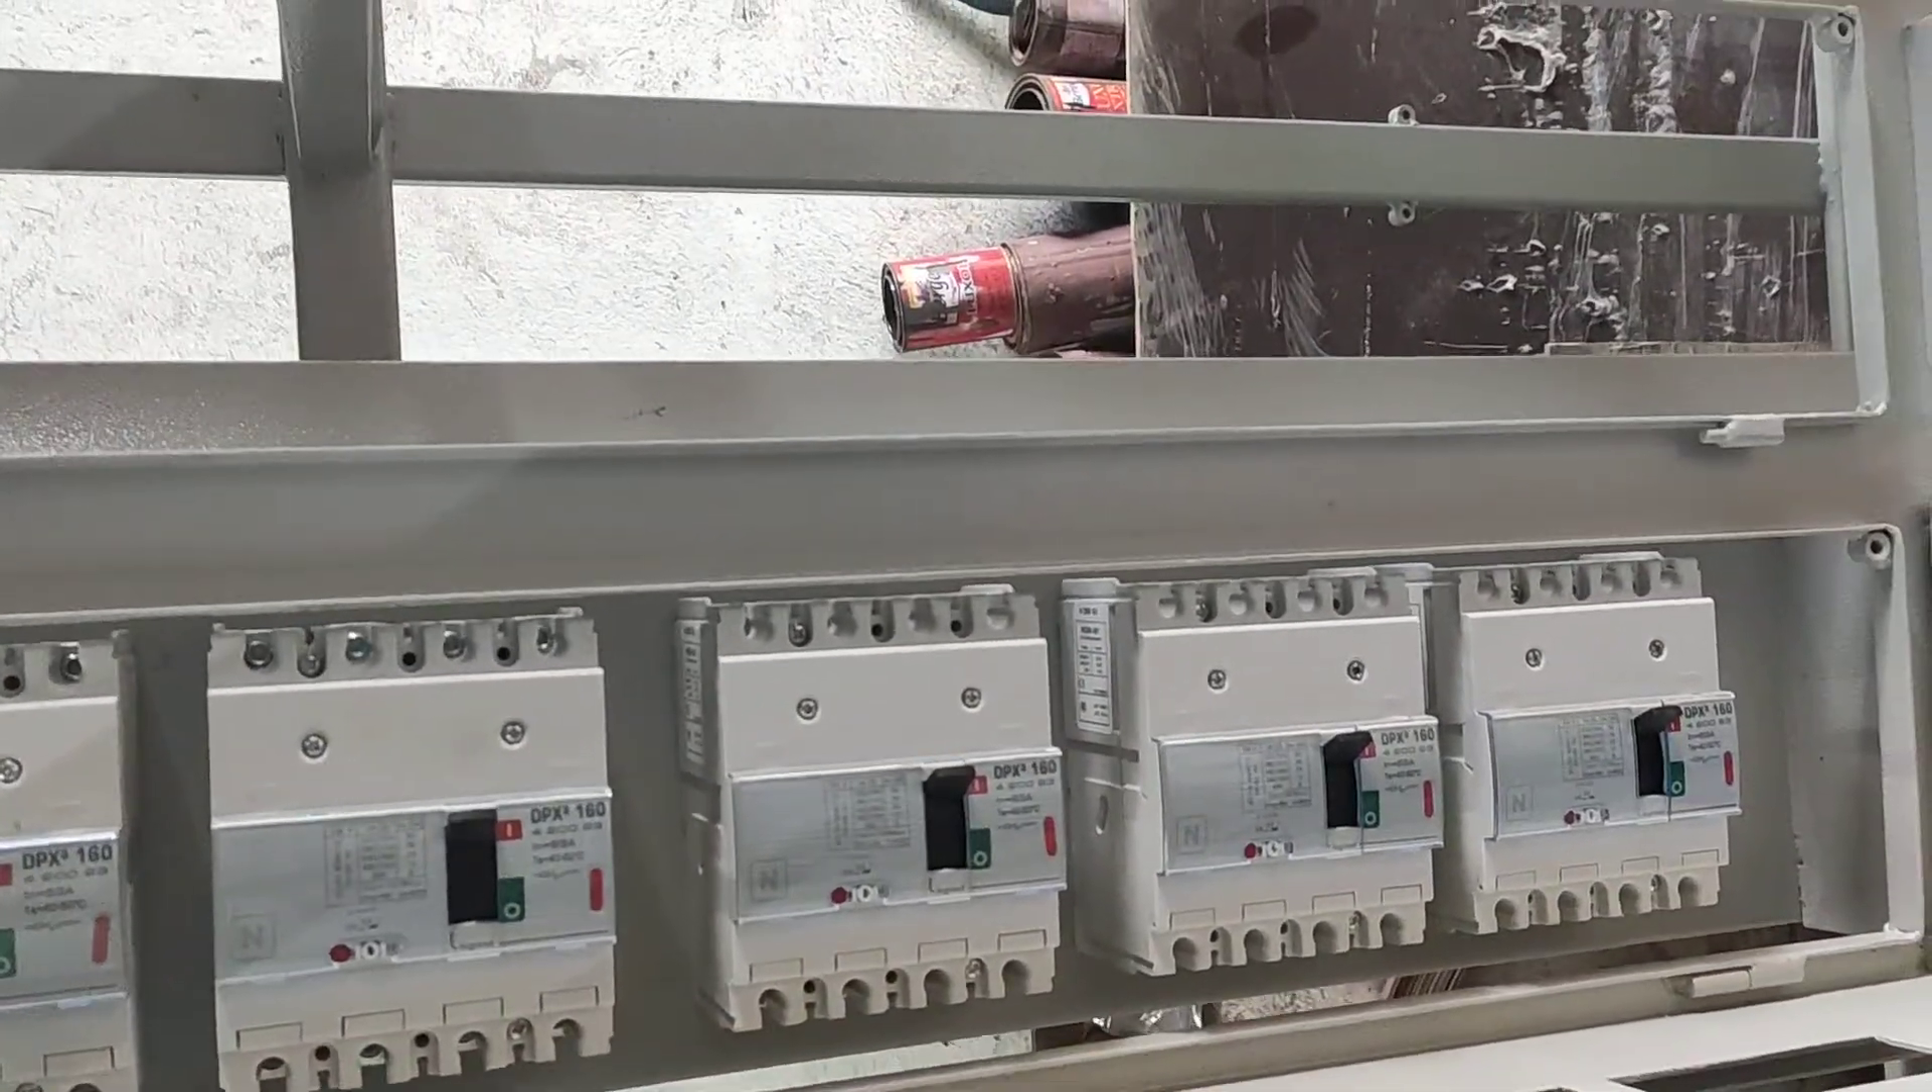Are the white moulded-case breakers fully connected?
No.